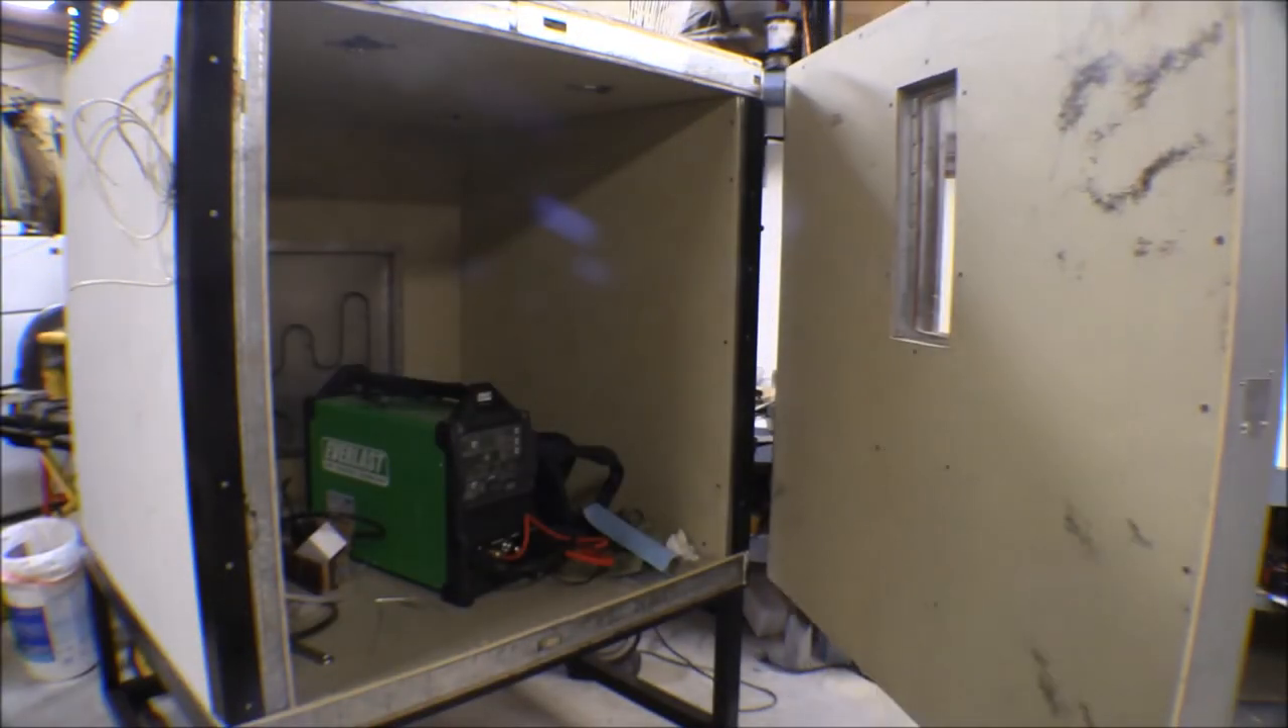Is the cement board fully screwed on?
Yes.